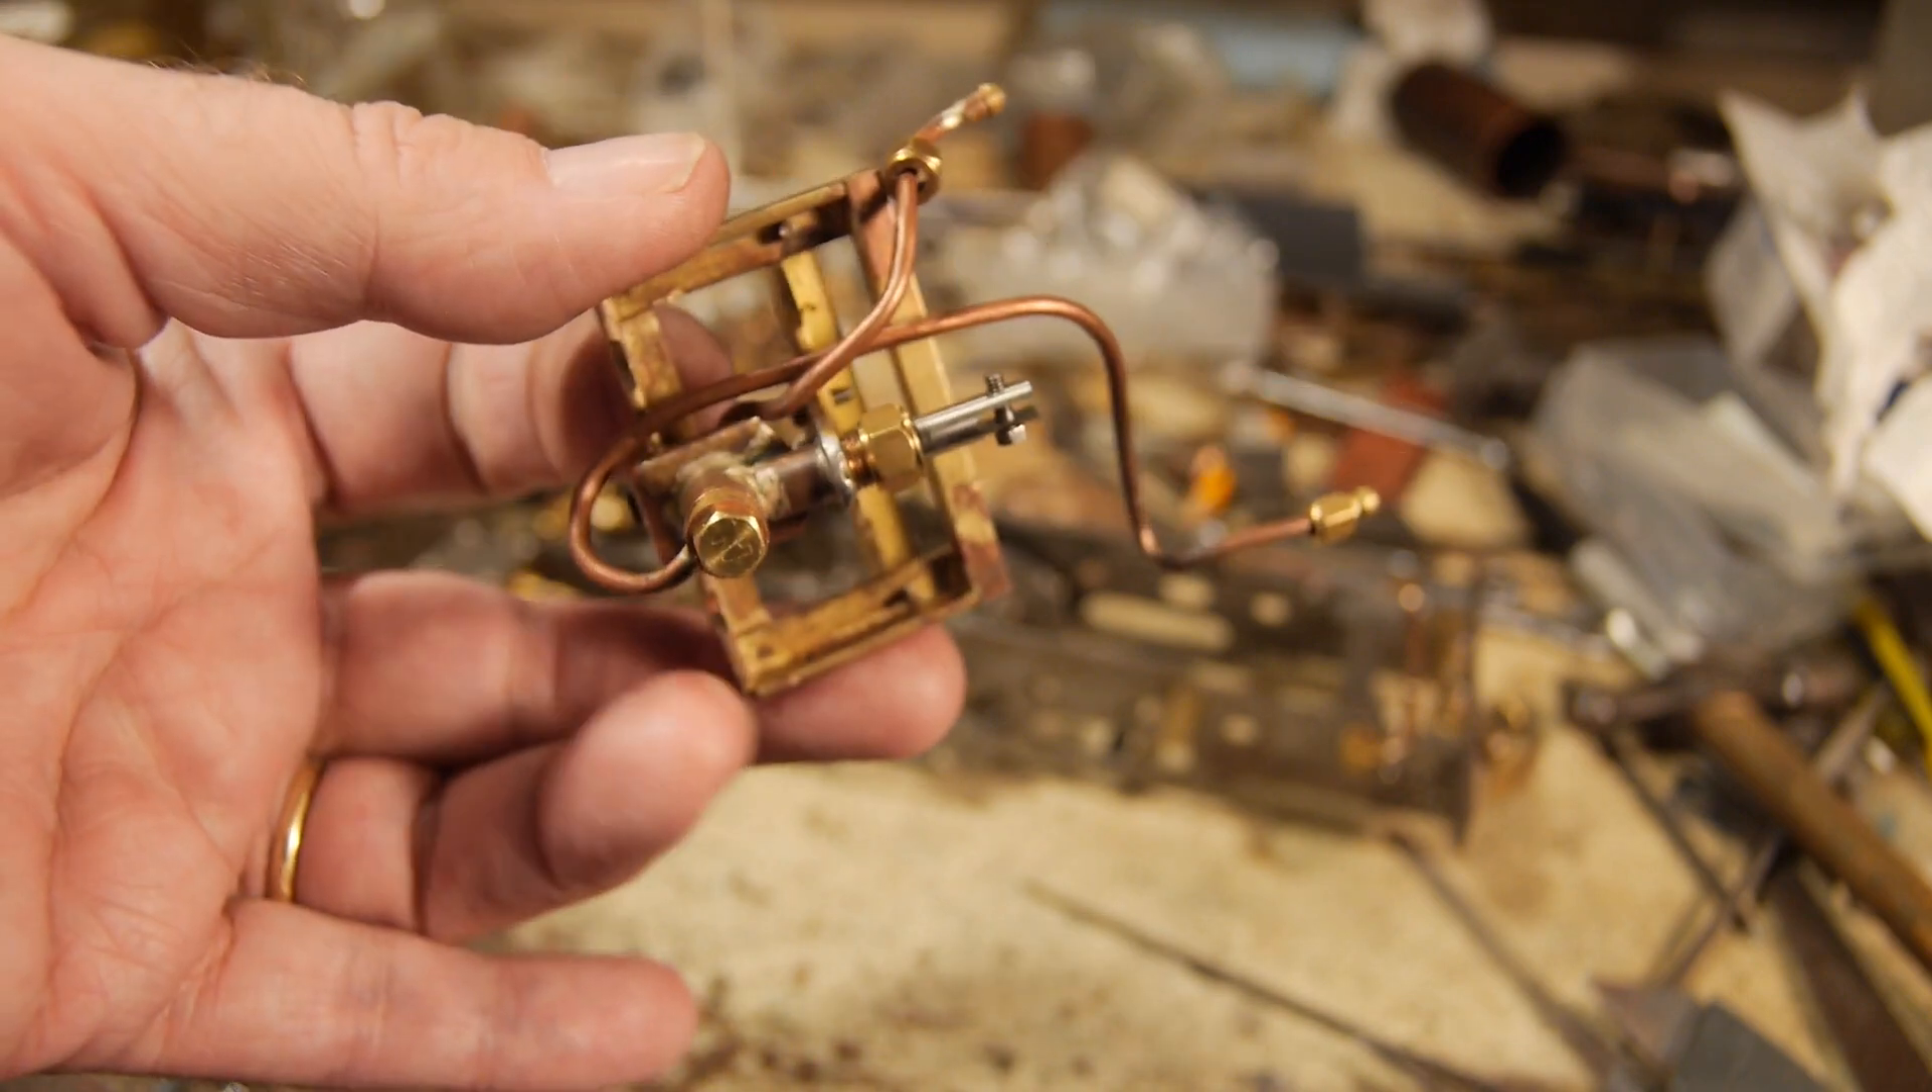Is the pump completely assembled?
Yes.